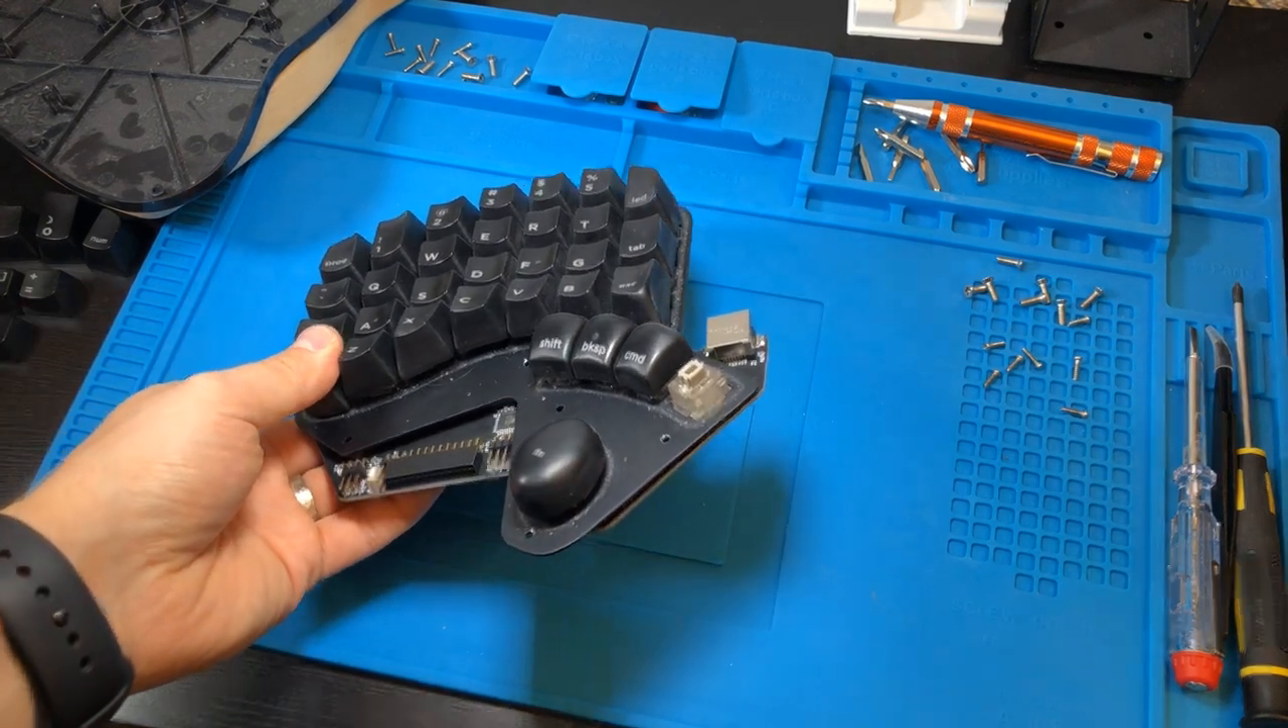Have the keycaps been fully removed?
No.